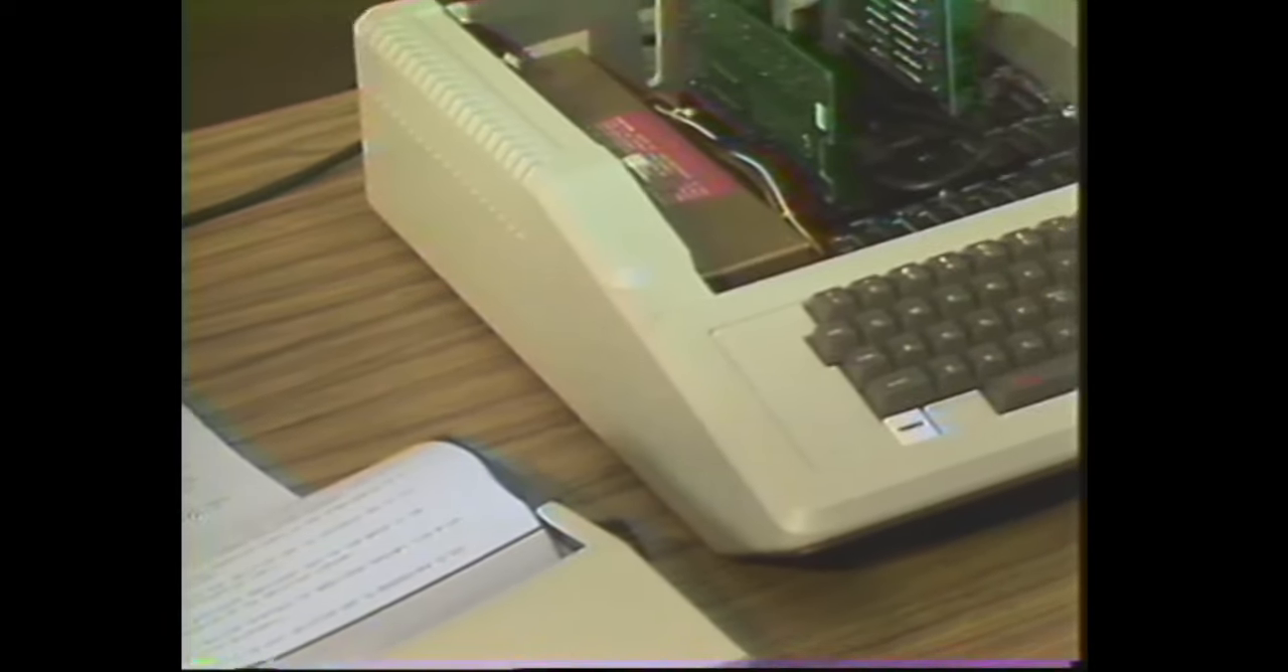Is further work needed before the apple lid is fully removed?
No.